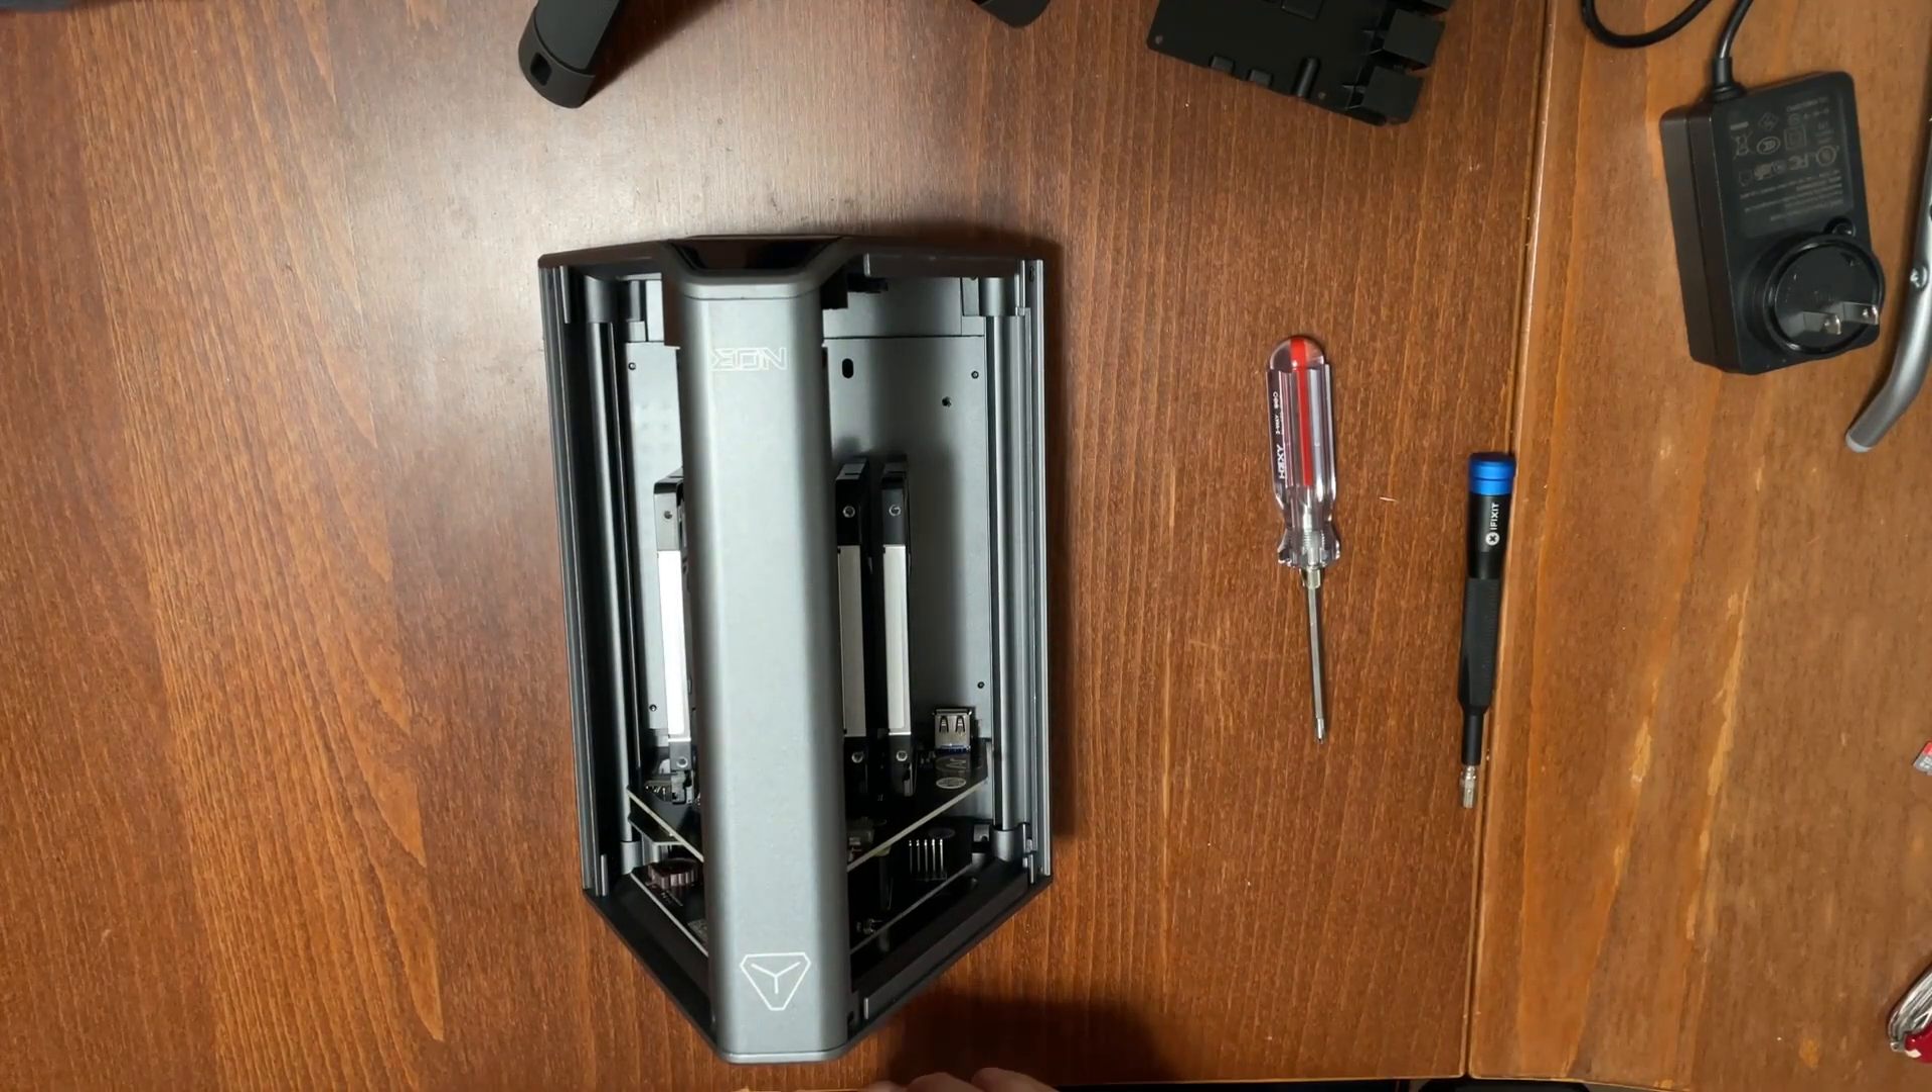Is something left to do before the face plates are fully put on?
Yes.